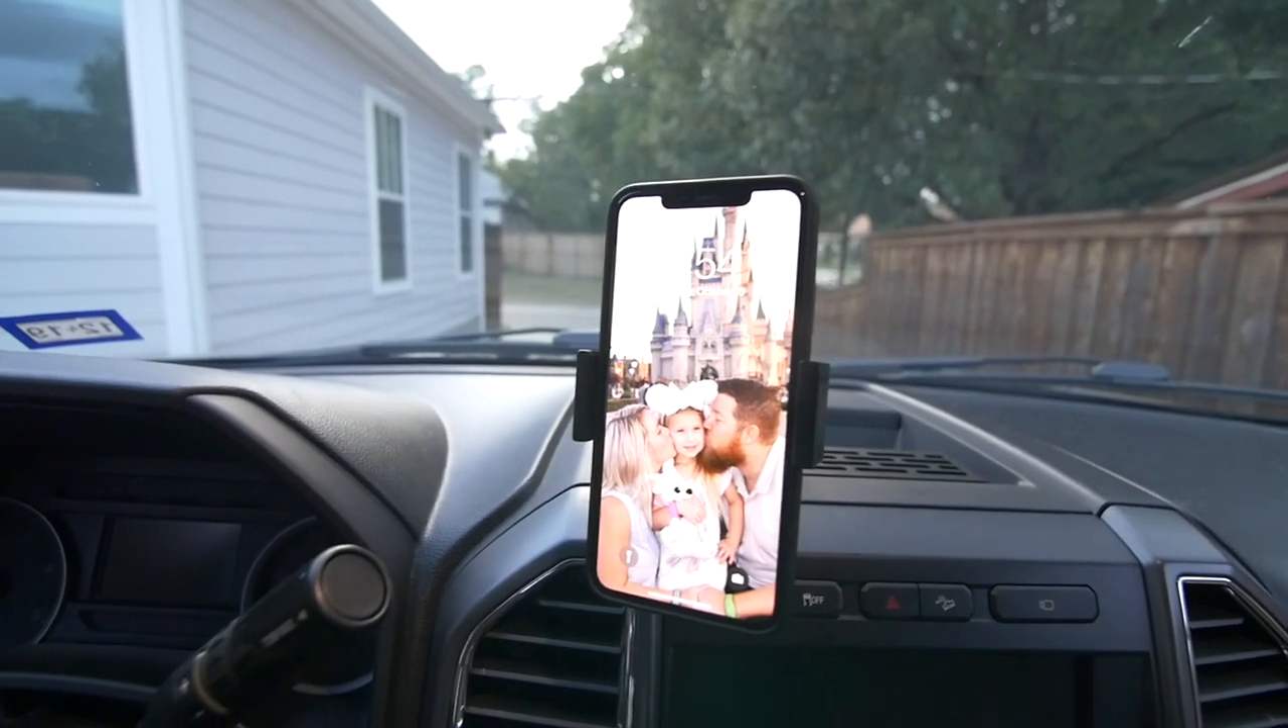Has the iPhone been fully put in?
Yes.